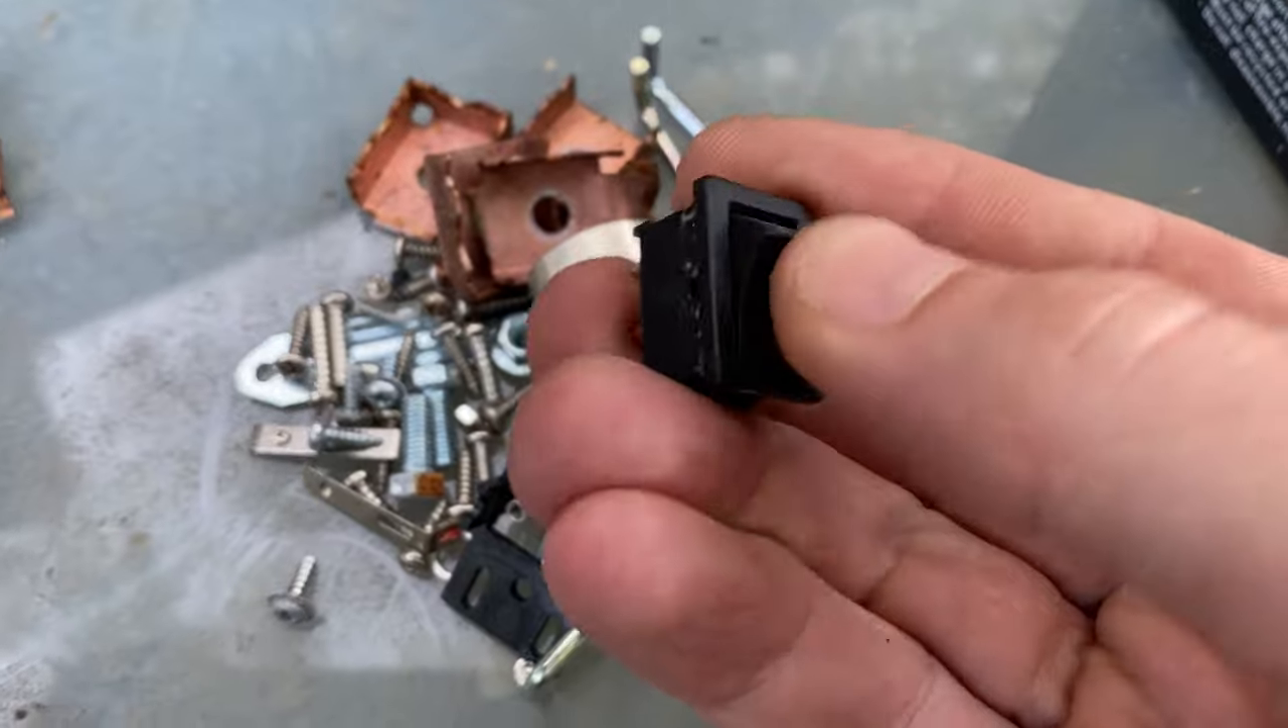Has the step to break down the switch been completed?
No.